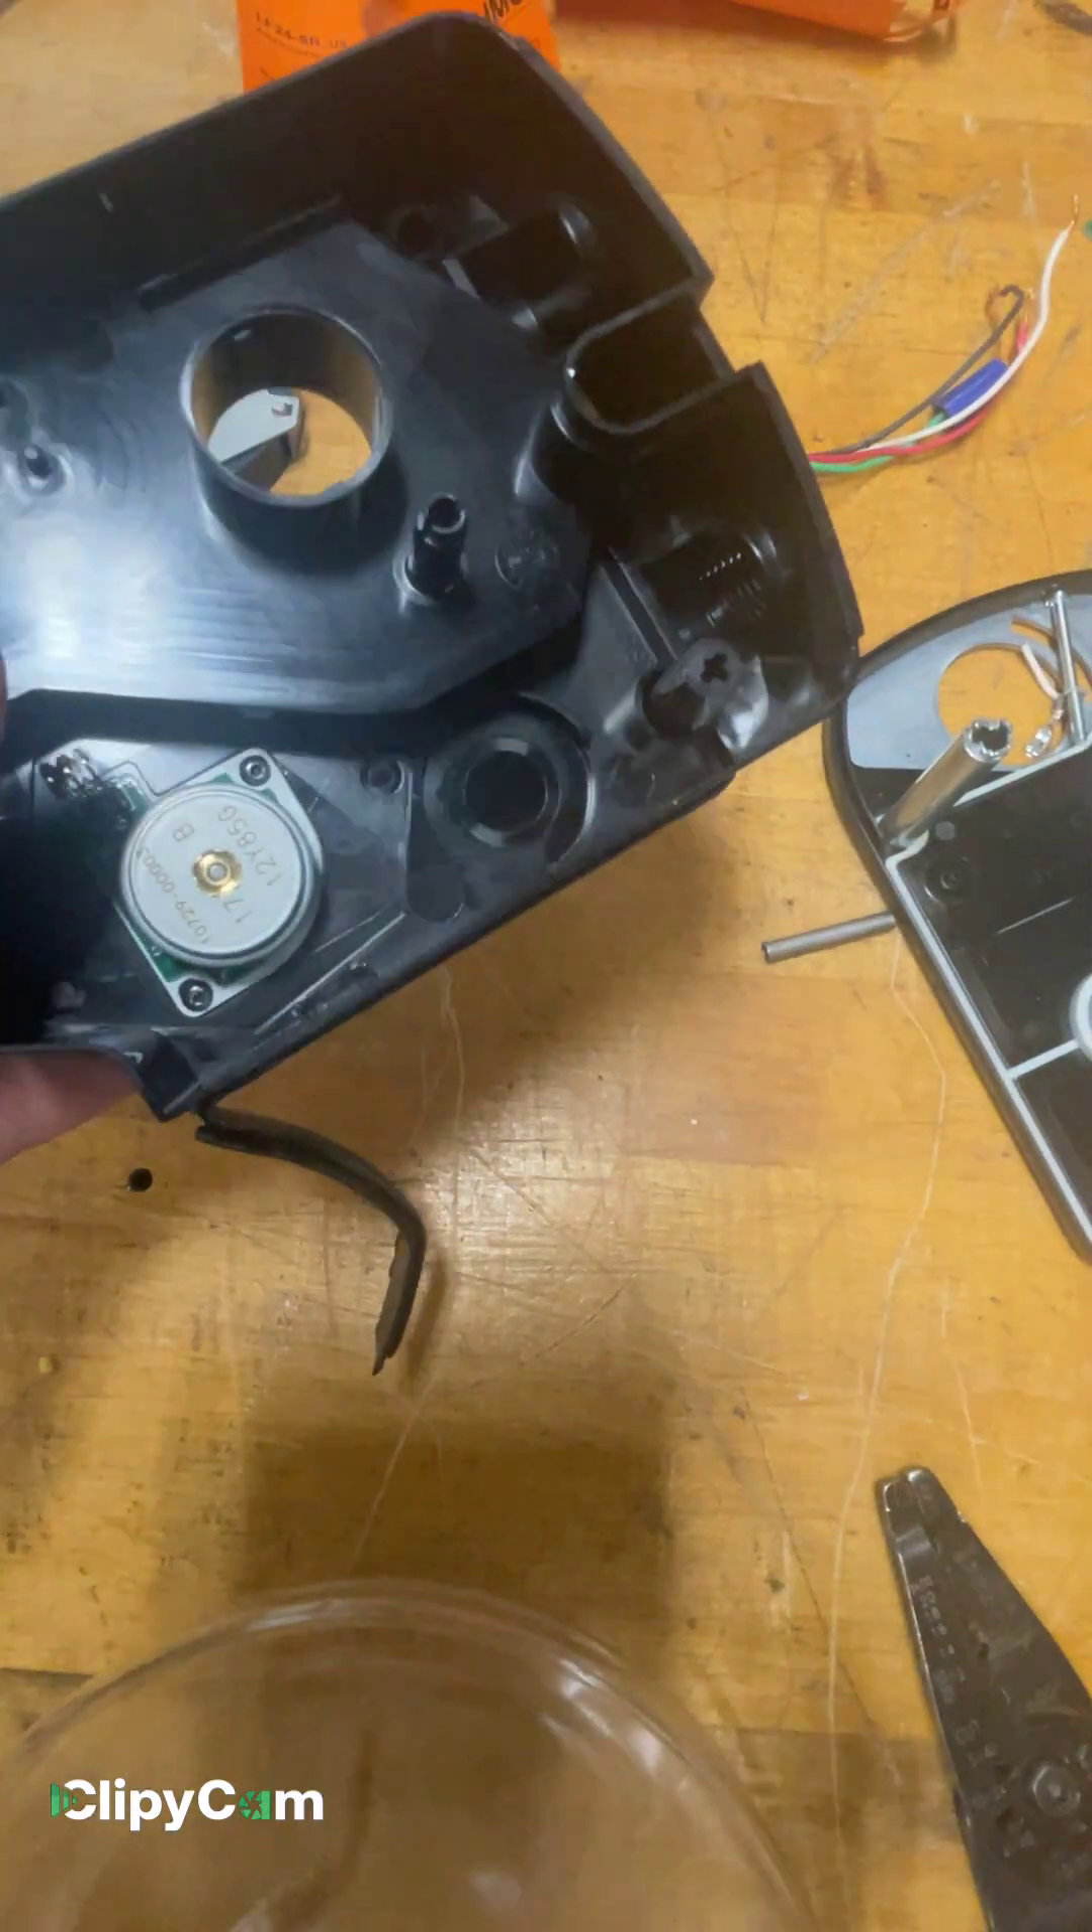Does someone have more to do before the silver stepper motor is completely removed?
Yes.